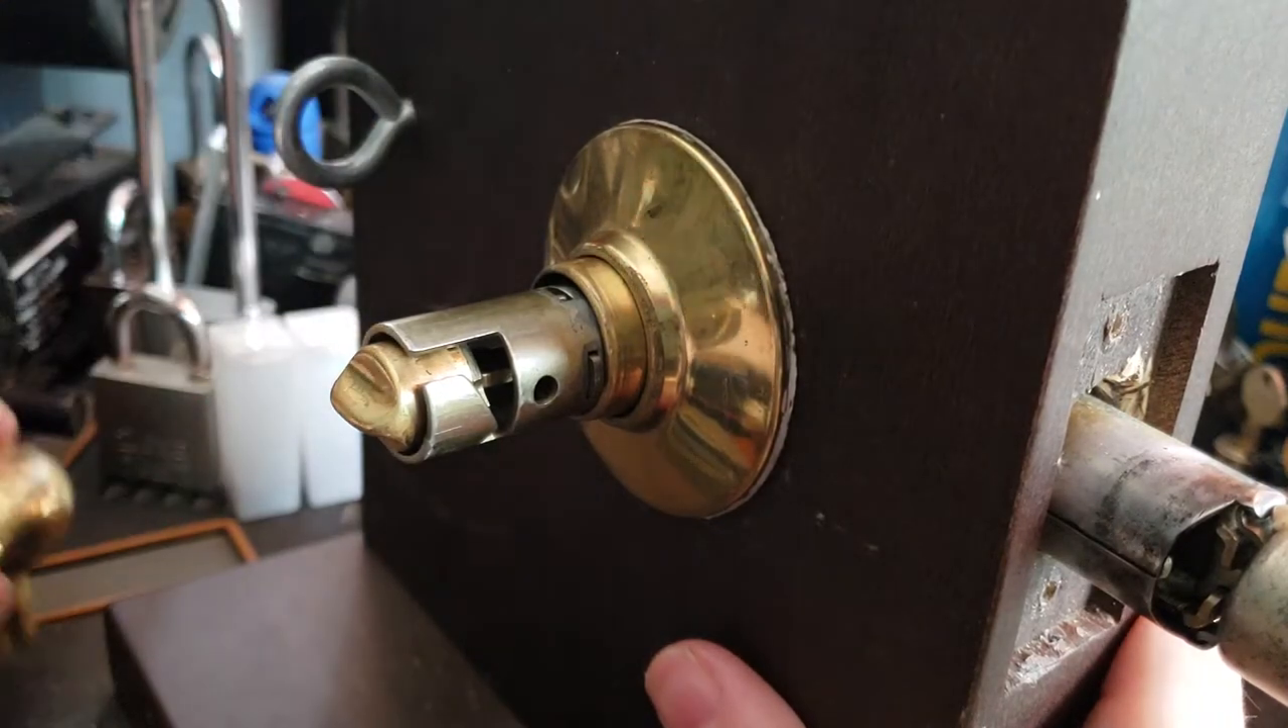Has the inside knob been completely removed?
Yes.